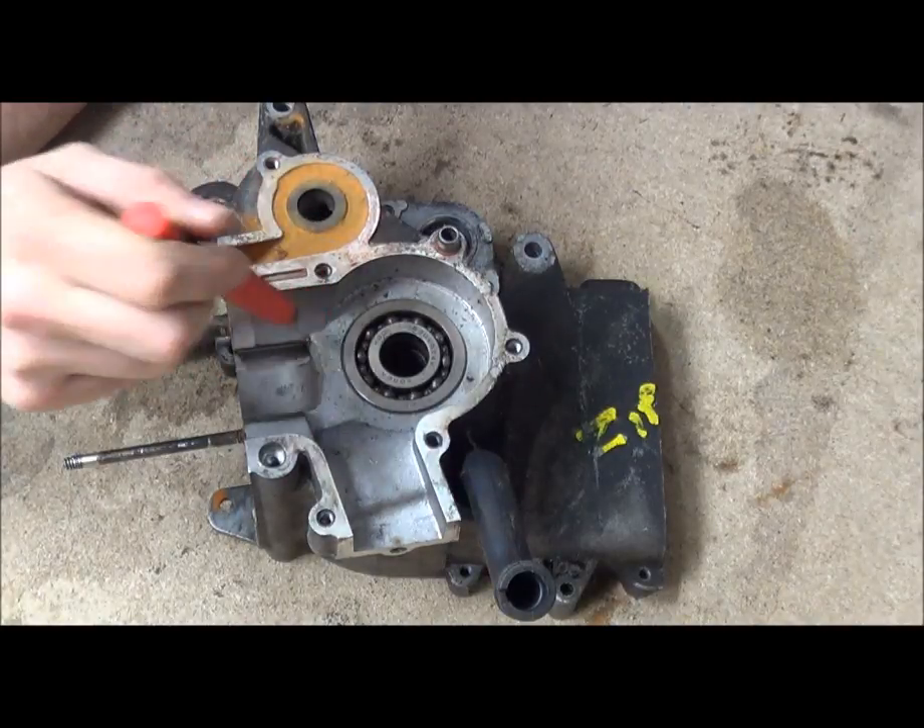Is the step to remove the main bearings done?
No.